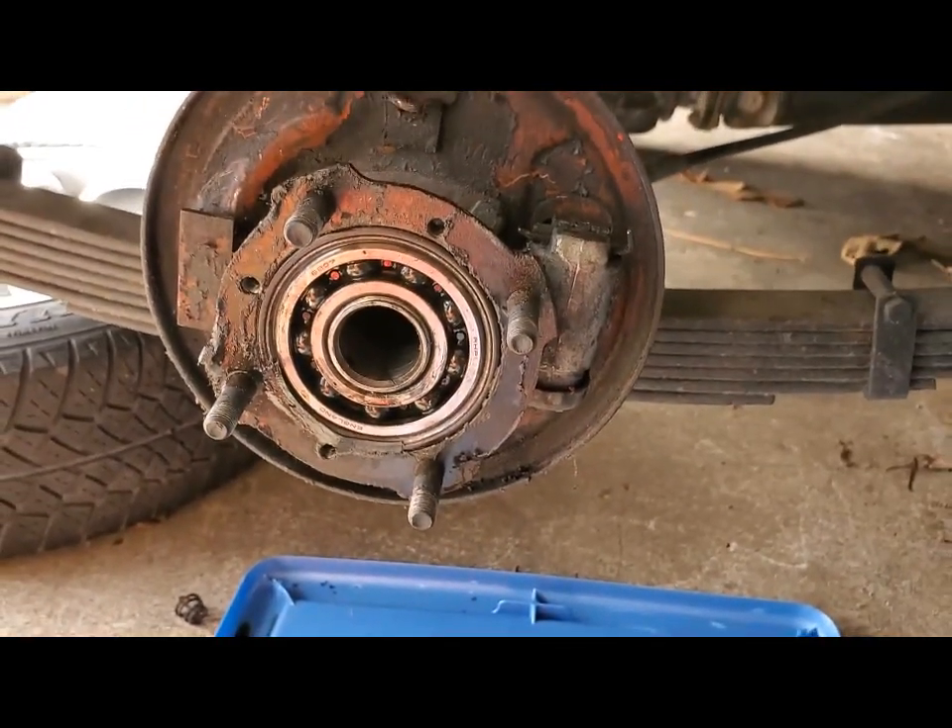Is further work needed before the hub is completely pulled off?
Yes.